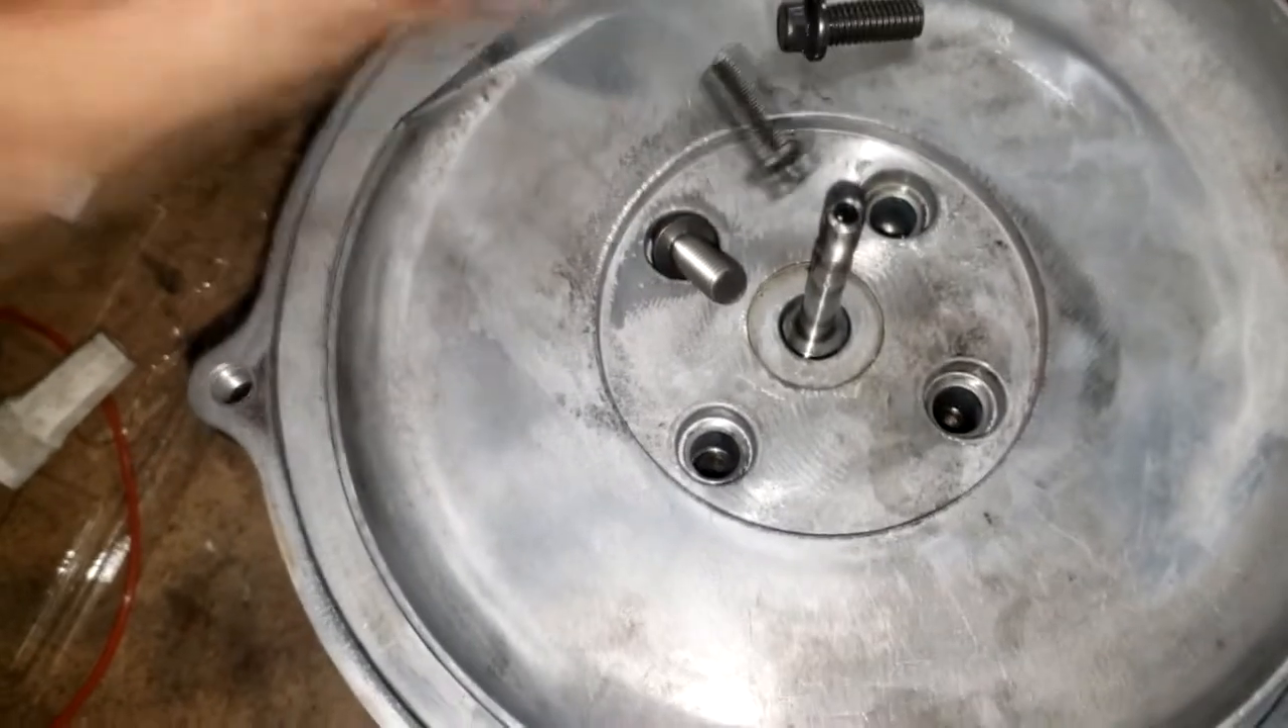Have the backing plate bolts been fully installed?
No.